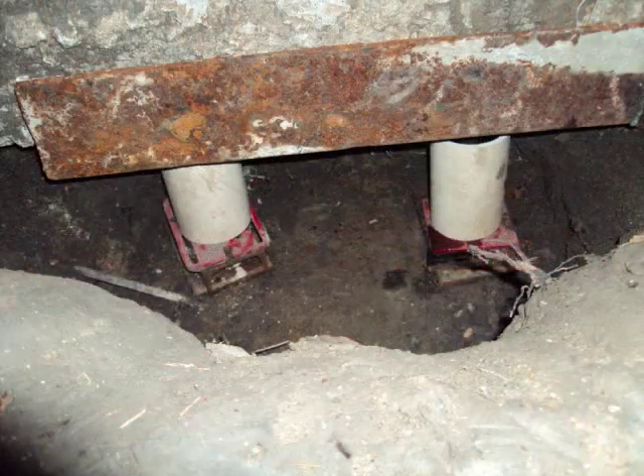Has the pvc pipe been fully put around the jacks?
Yes.